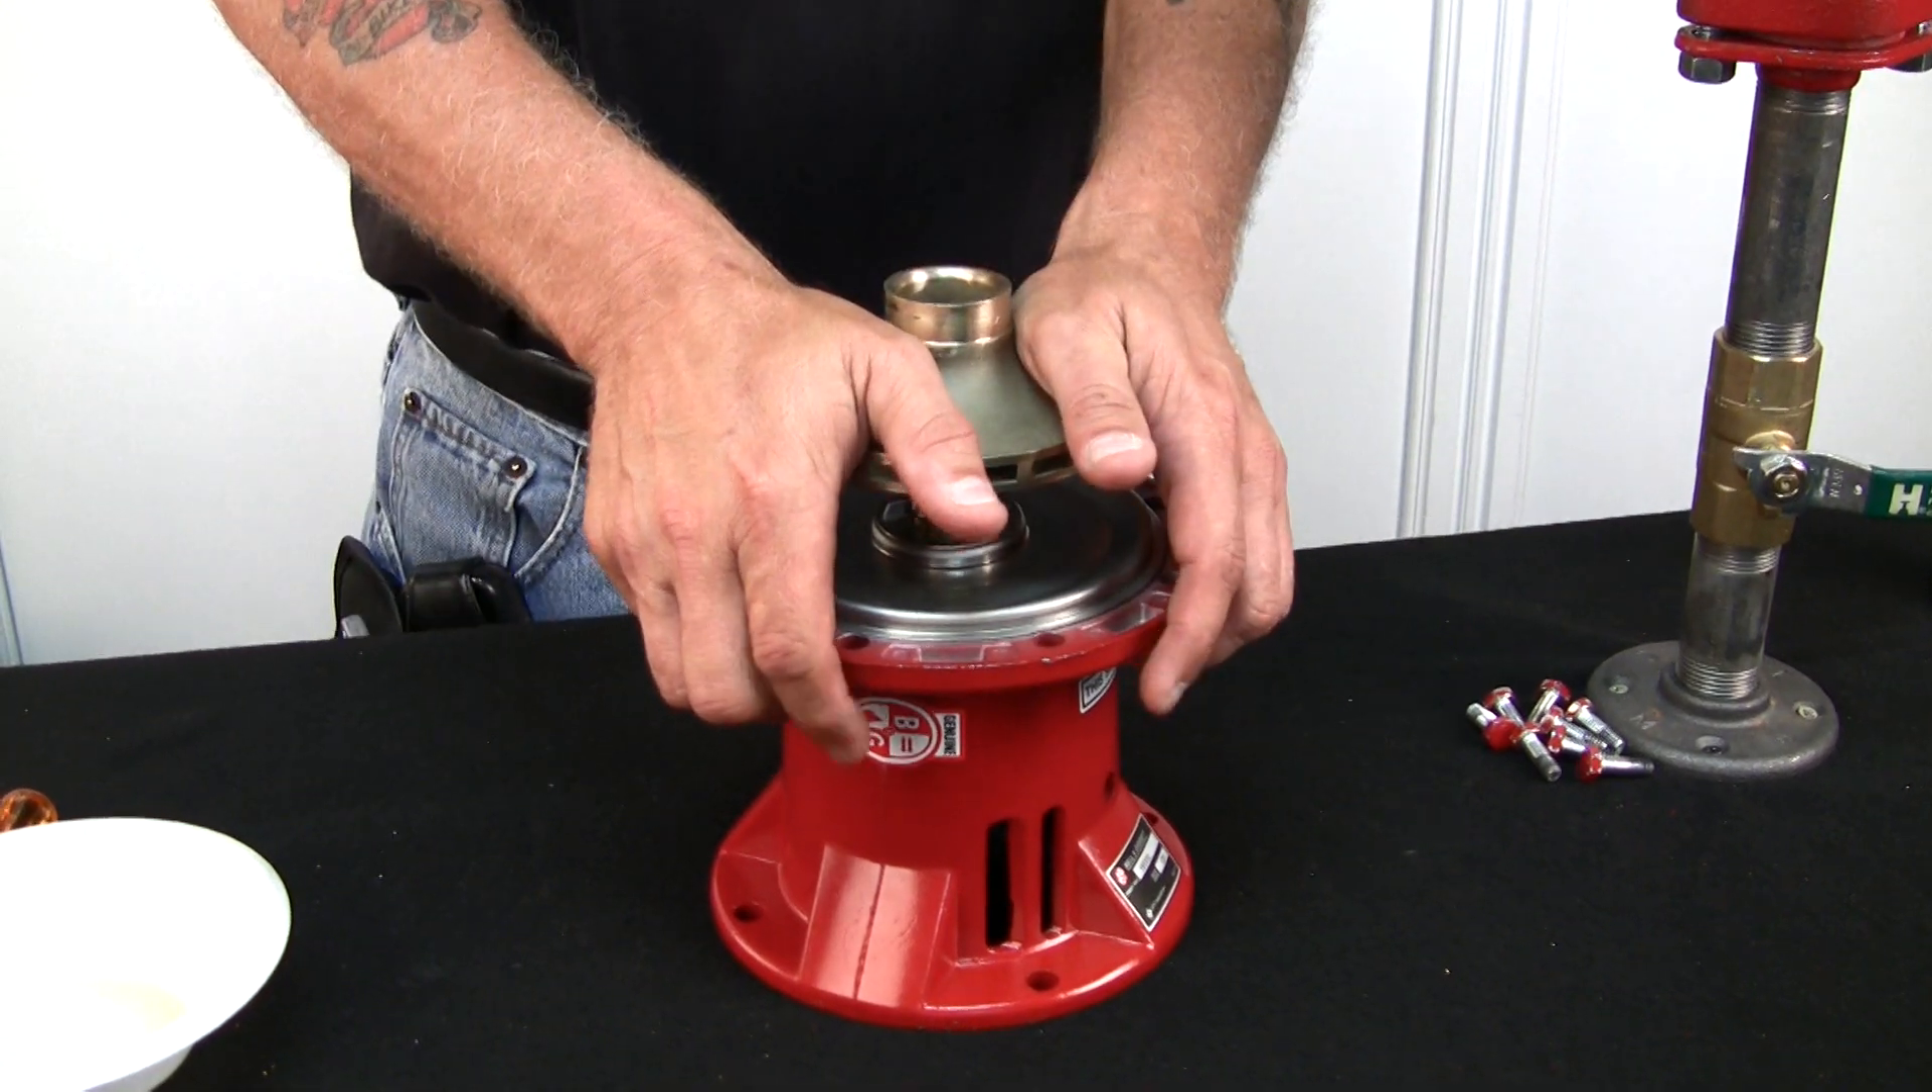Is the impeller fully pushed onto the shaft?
No.